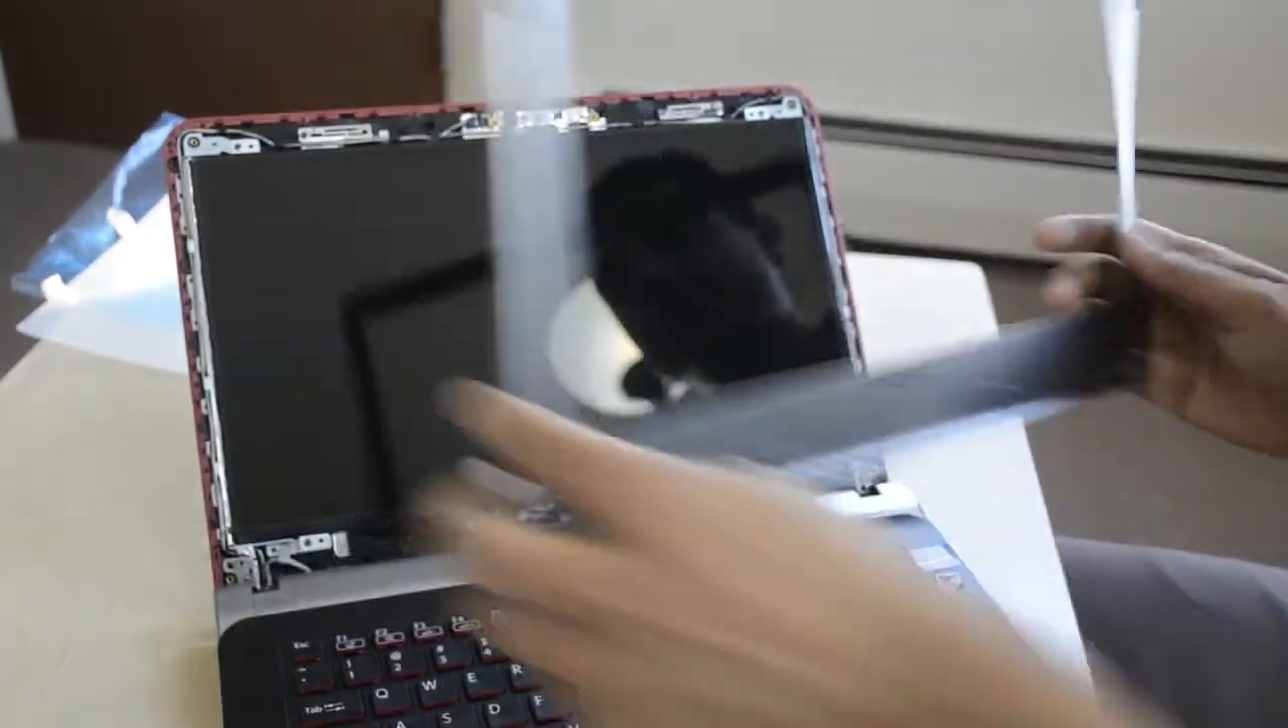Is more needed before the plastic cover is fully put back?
Yes.